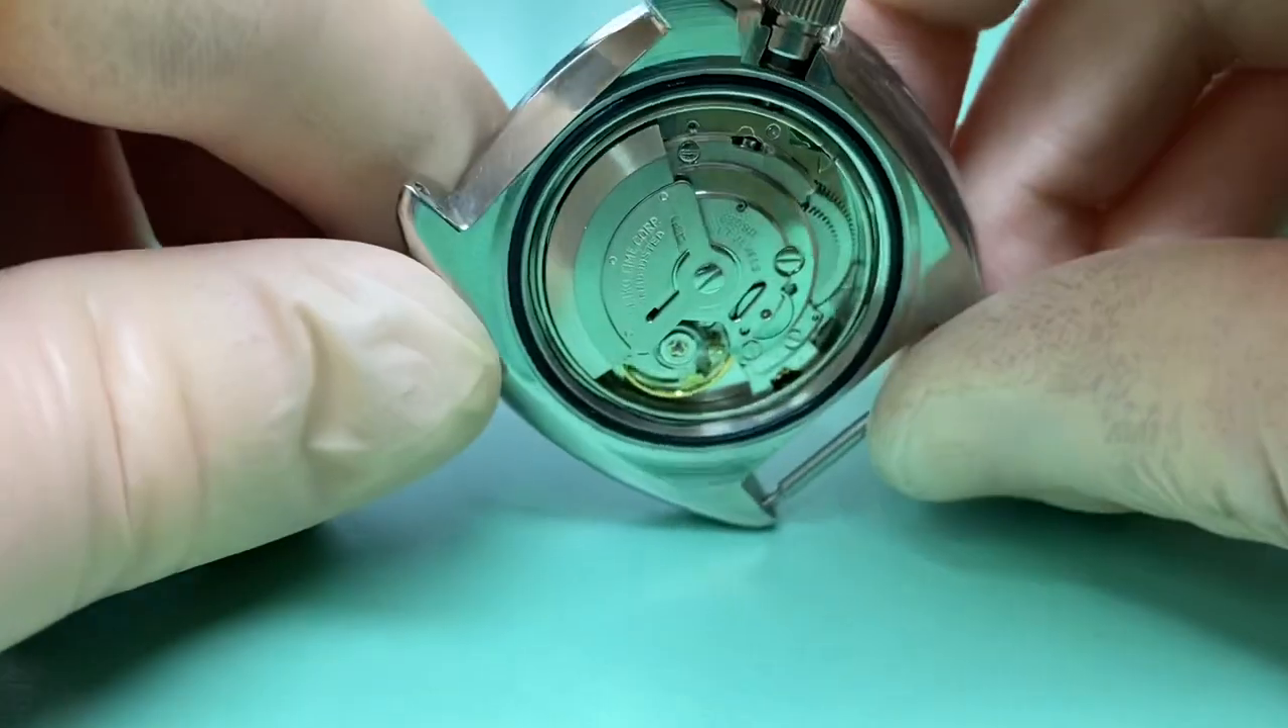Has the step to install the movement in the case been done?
Yes.